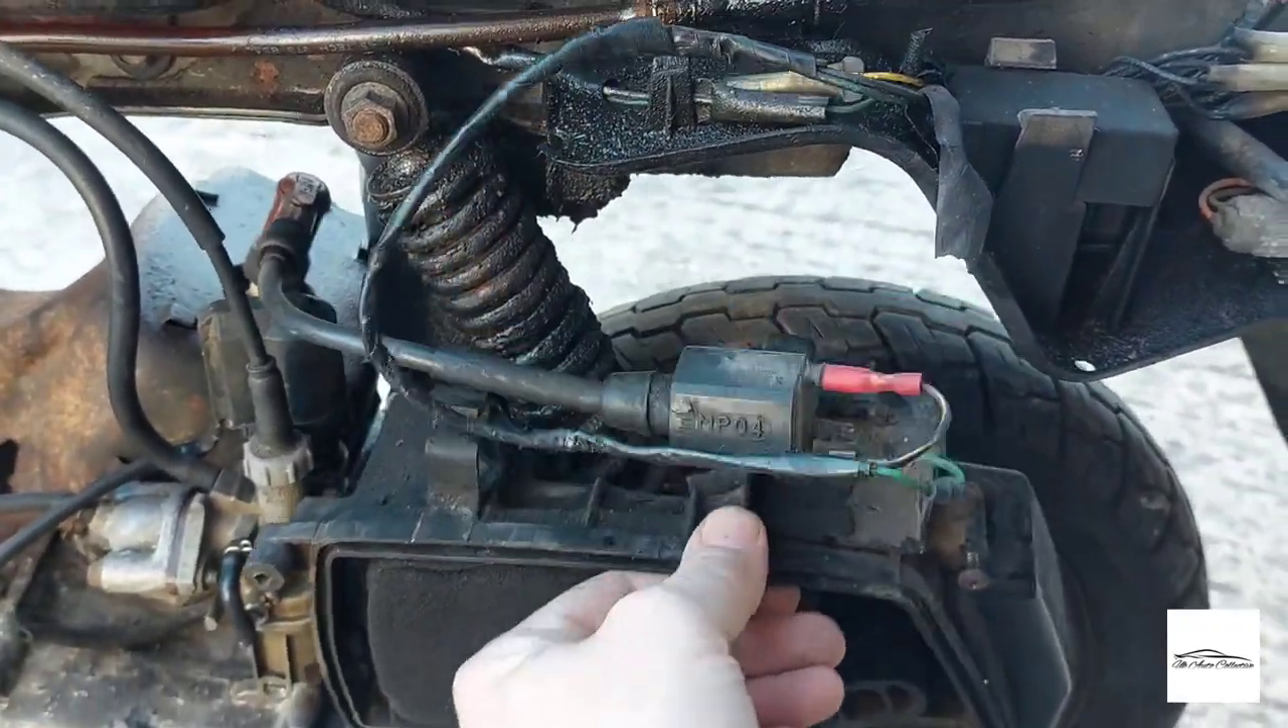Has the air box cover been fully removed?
Yes.